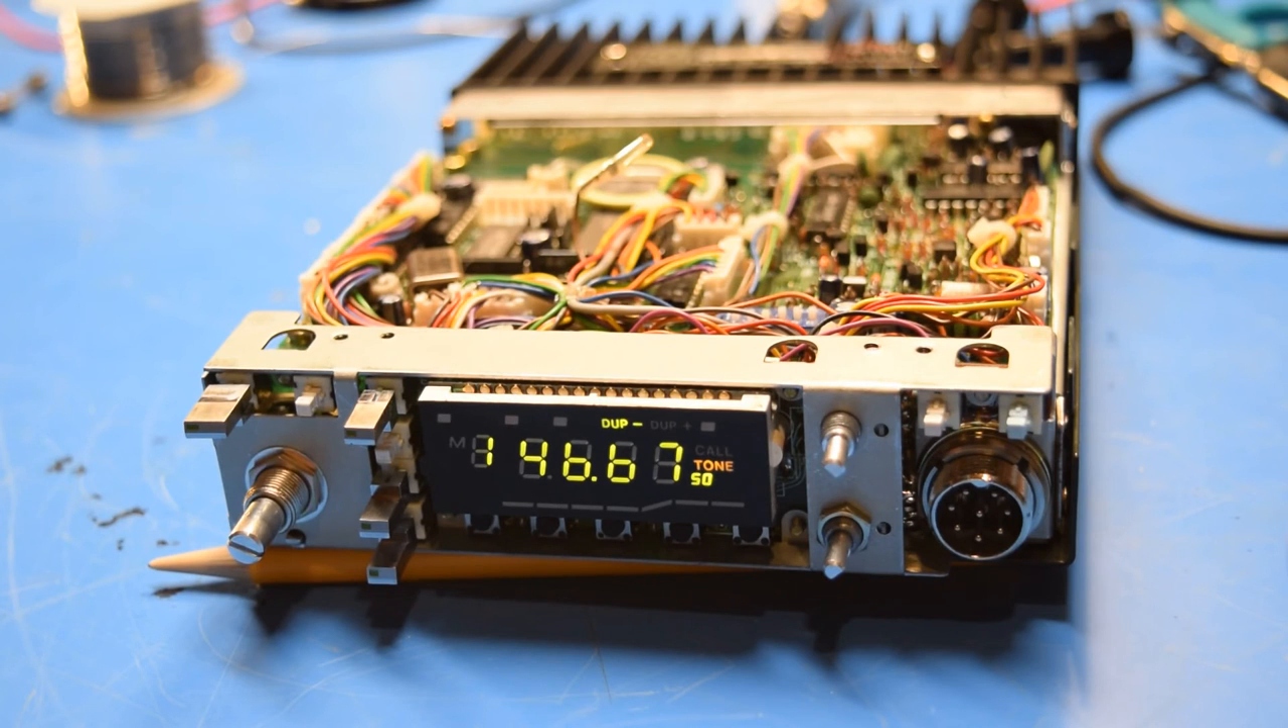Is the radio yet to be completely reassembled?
Yes.